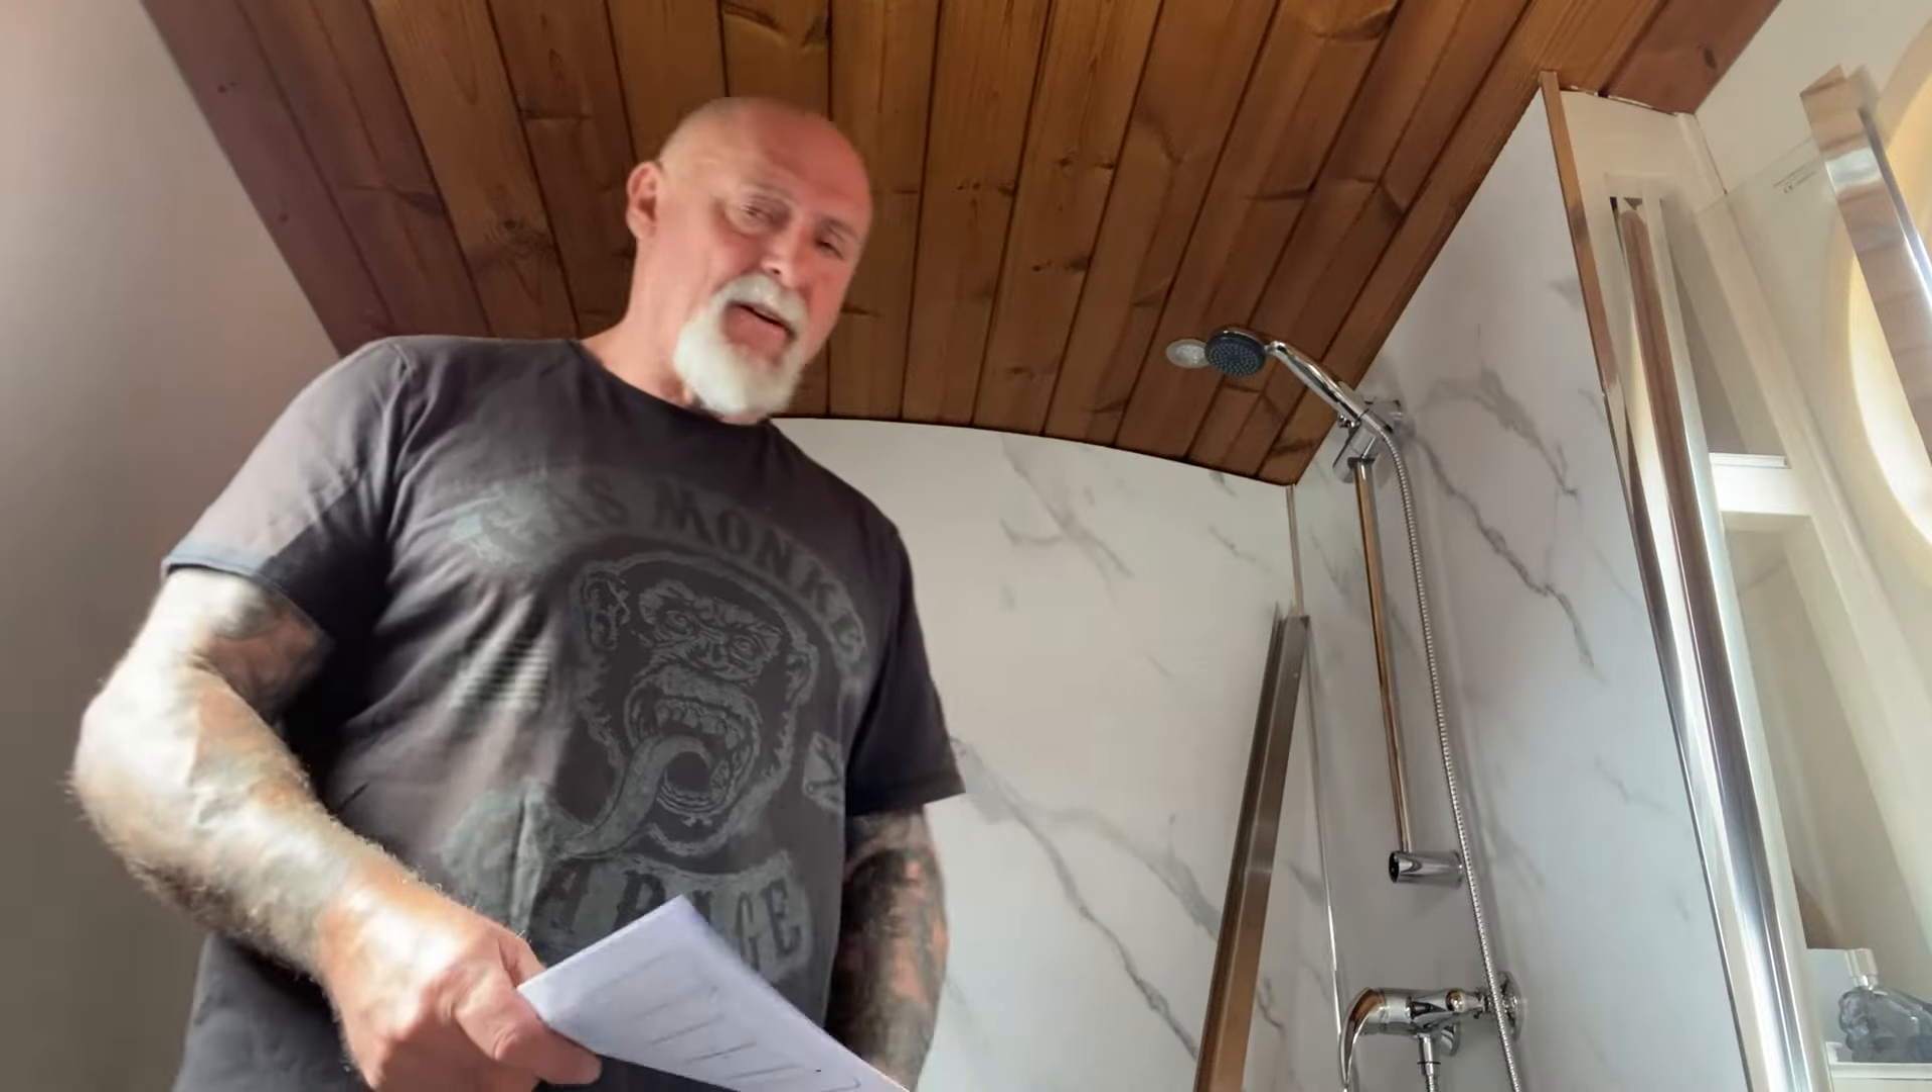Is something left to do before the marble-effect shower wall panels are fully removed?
Yes.